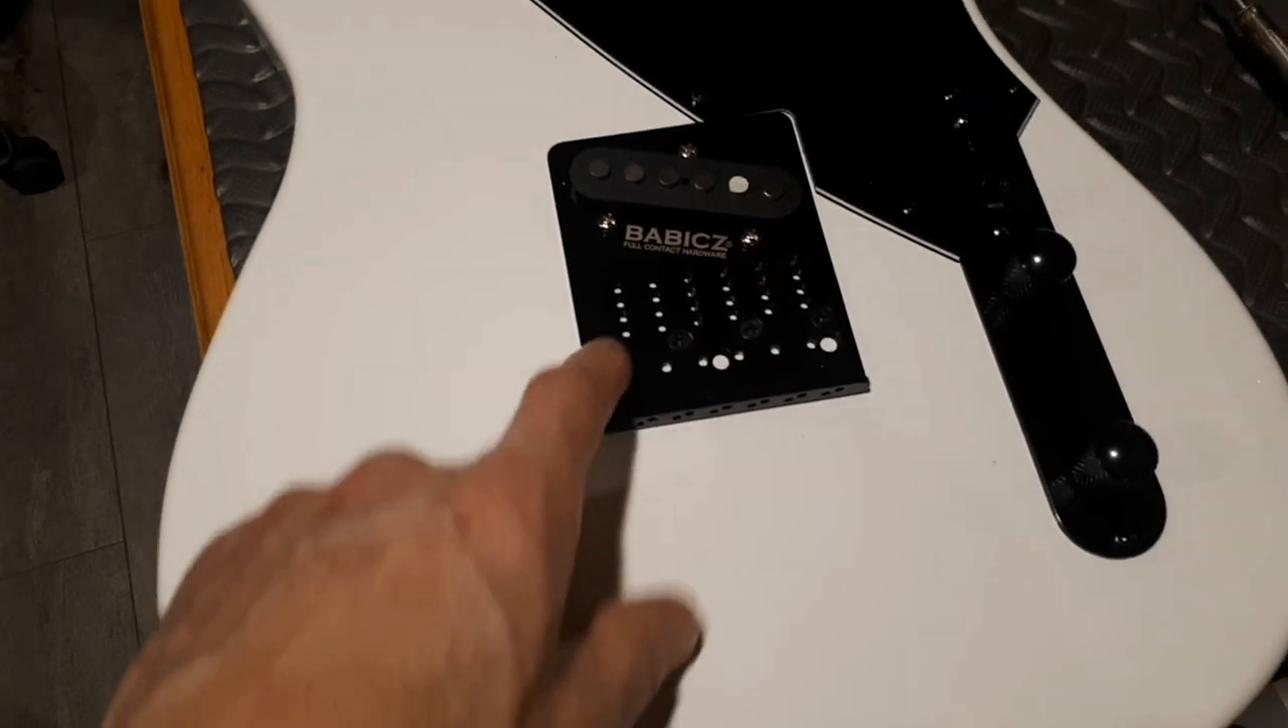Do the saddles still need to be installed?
Yes.